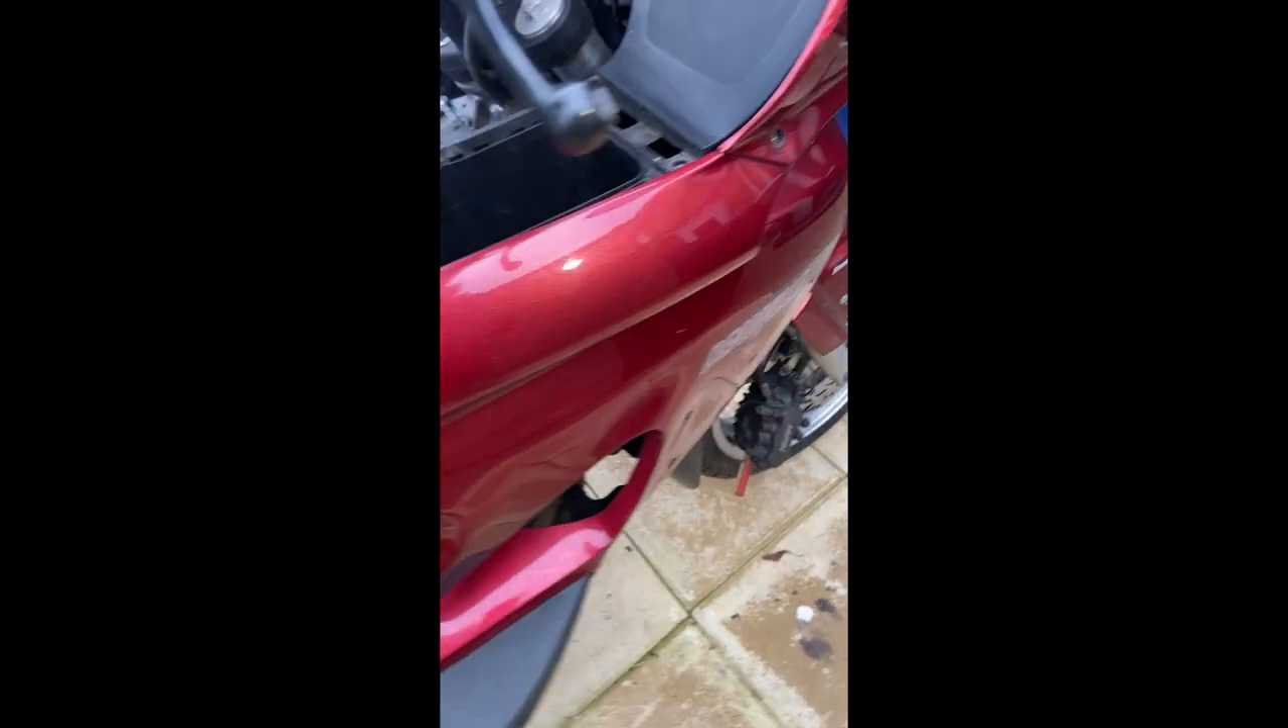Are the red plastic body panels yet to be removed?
Yes.